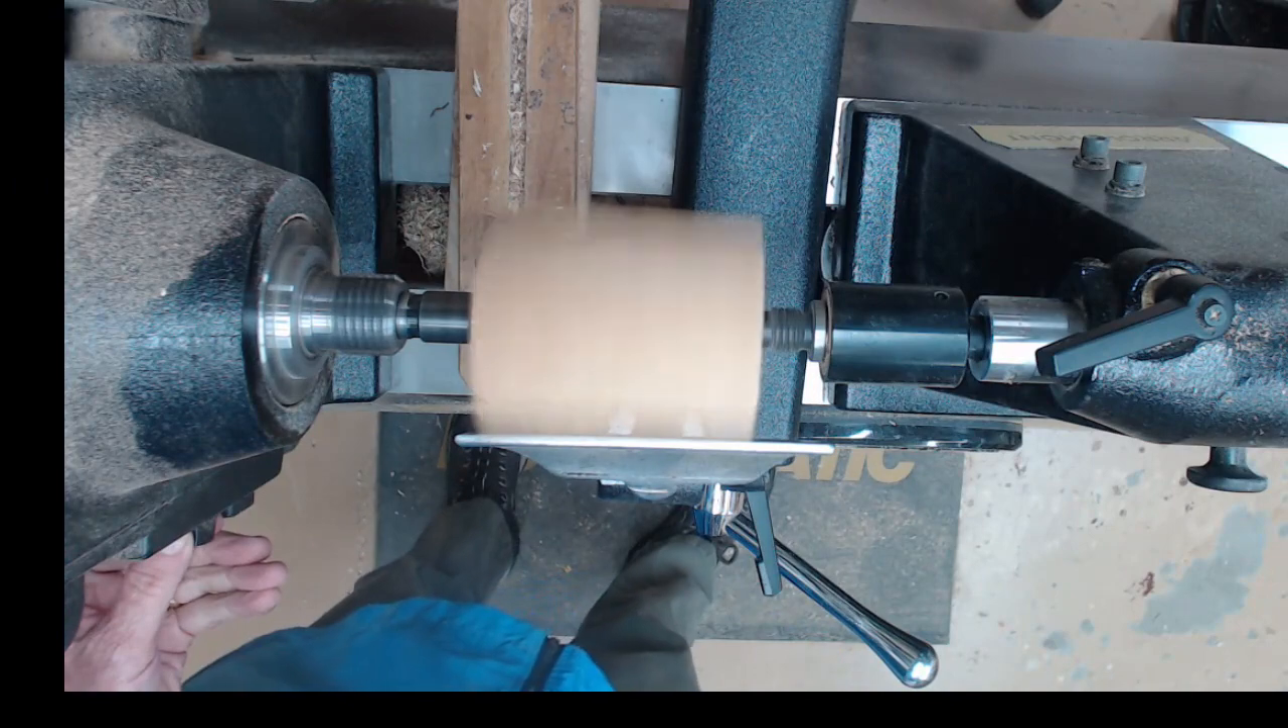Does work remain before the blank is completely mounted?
No.